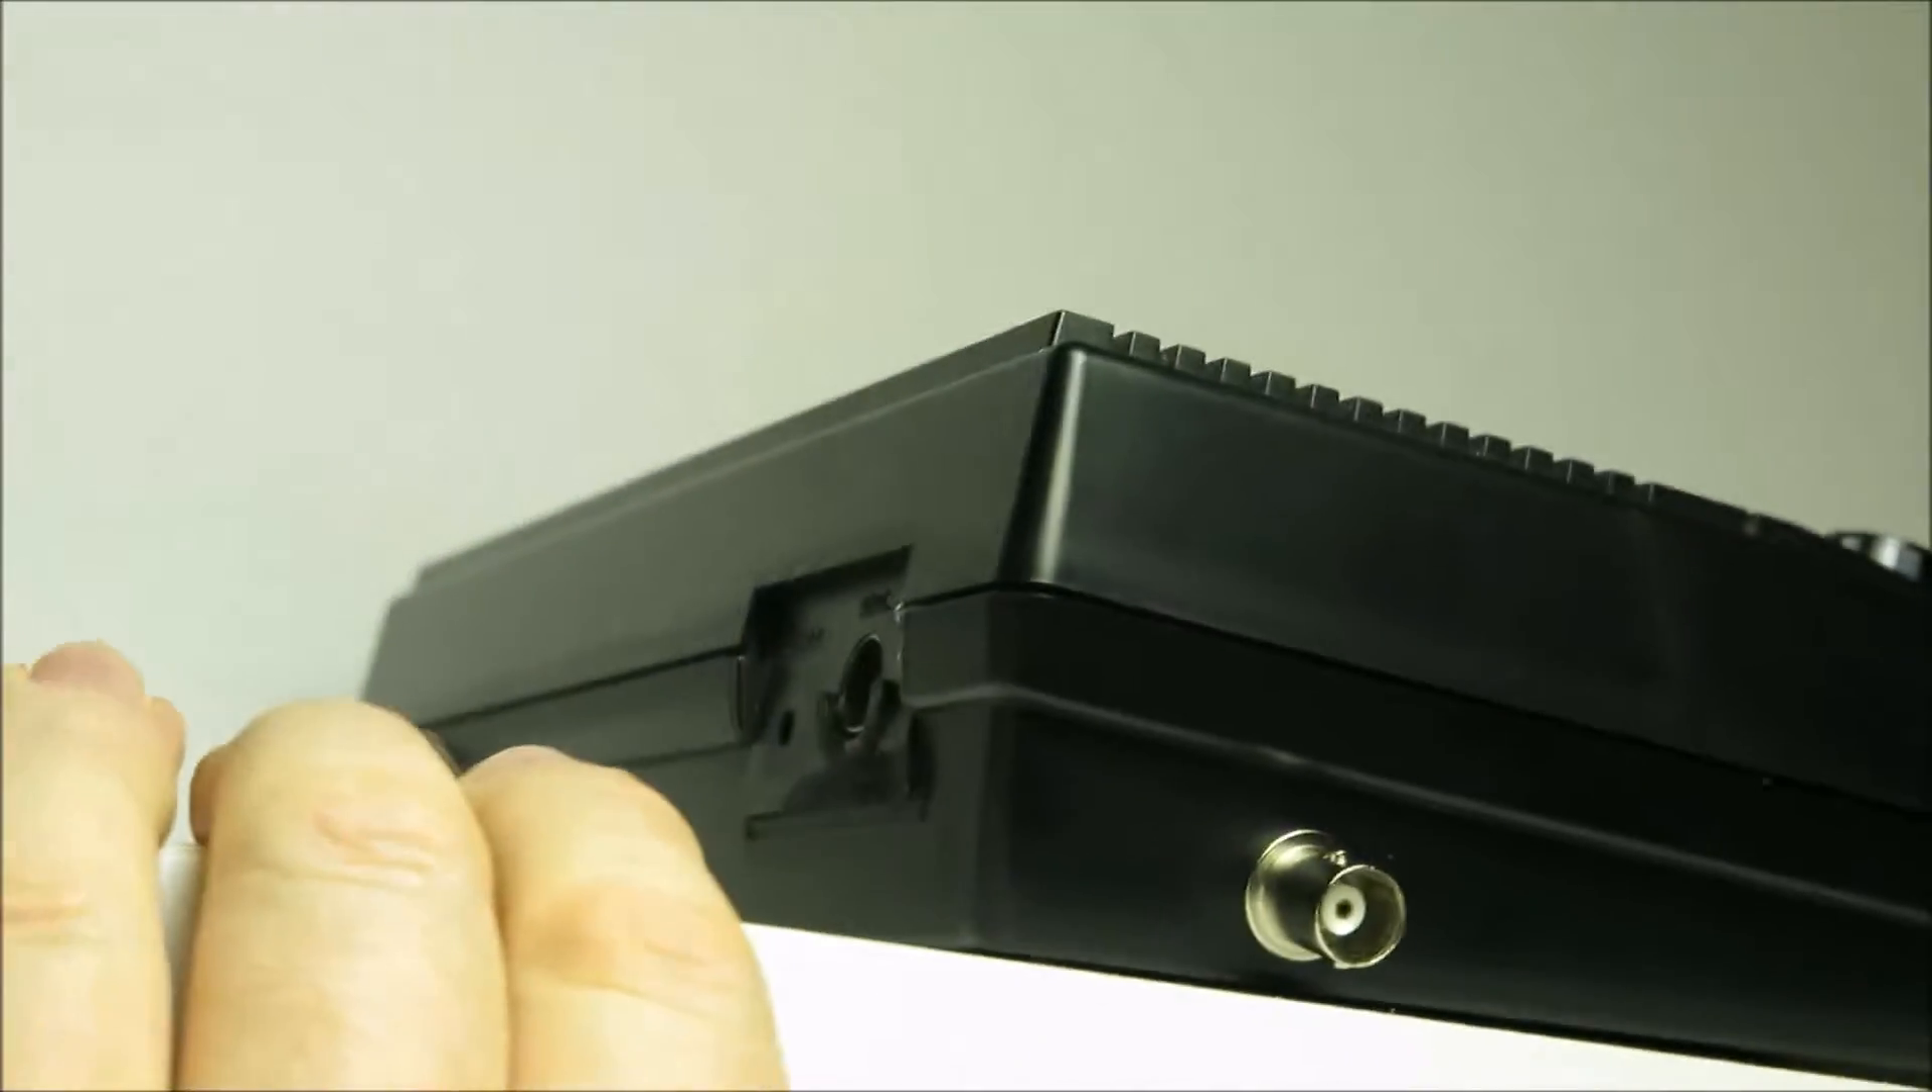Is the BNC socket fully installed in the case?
Yes.